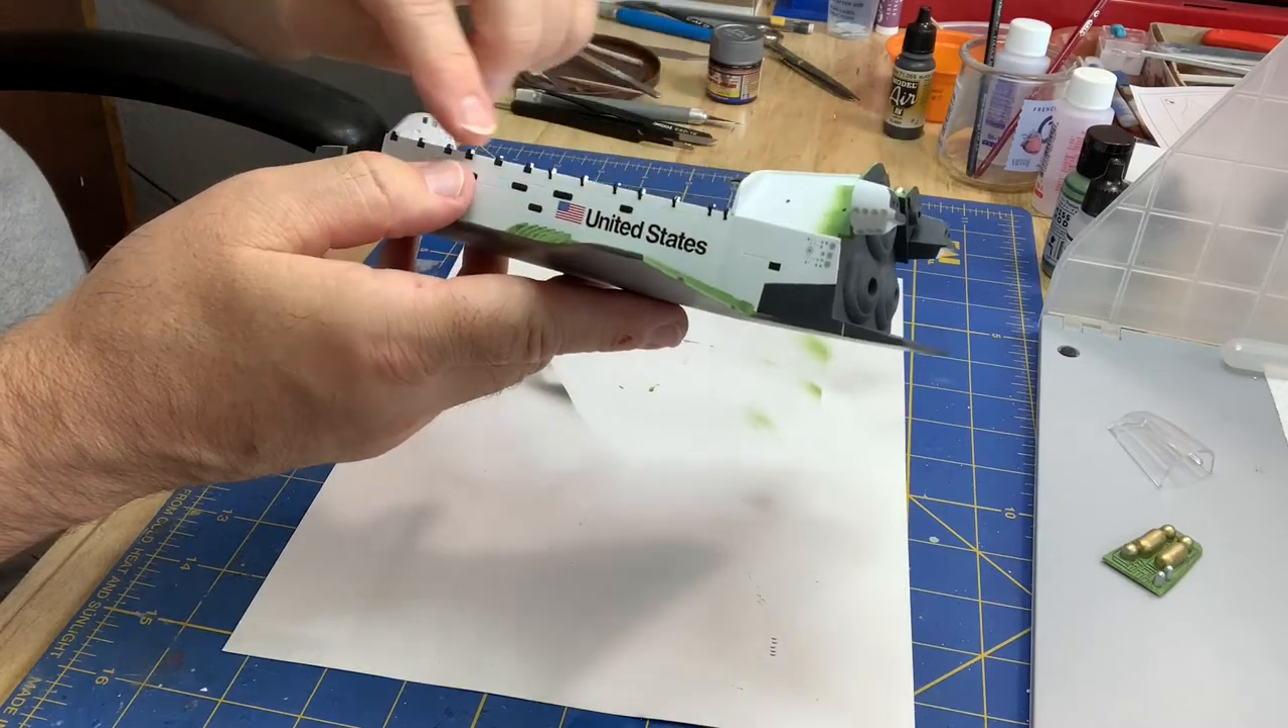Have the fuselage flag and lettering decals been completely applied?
Yes.